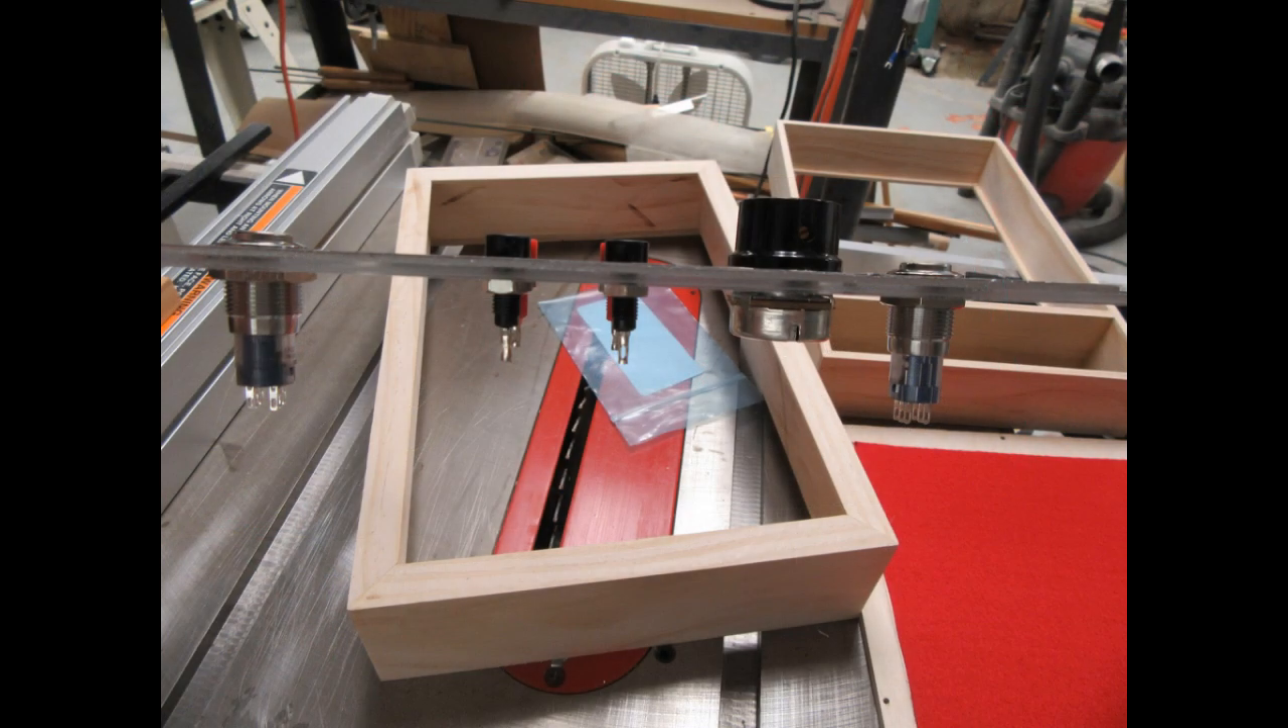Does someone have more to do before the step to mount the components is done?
No.